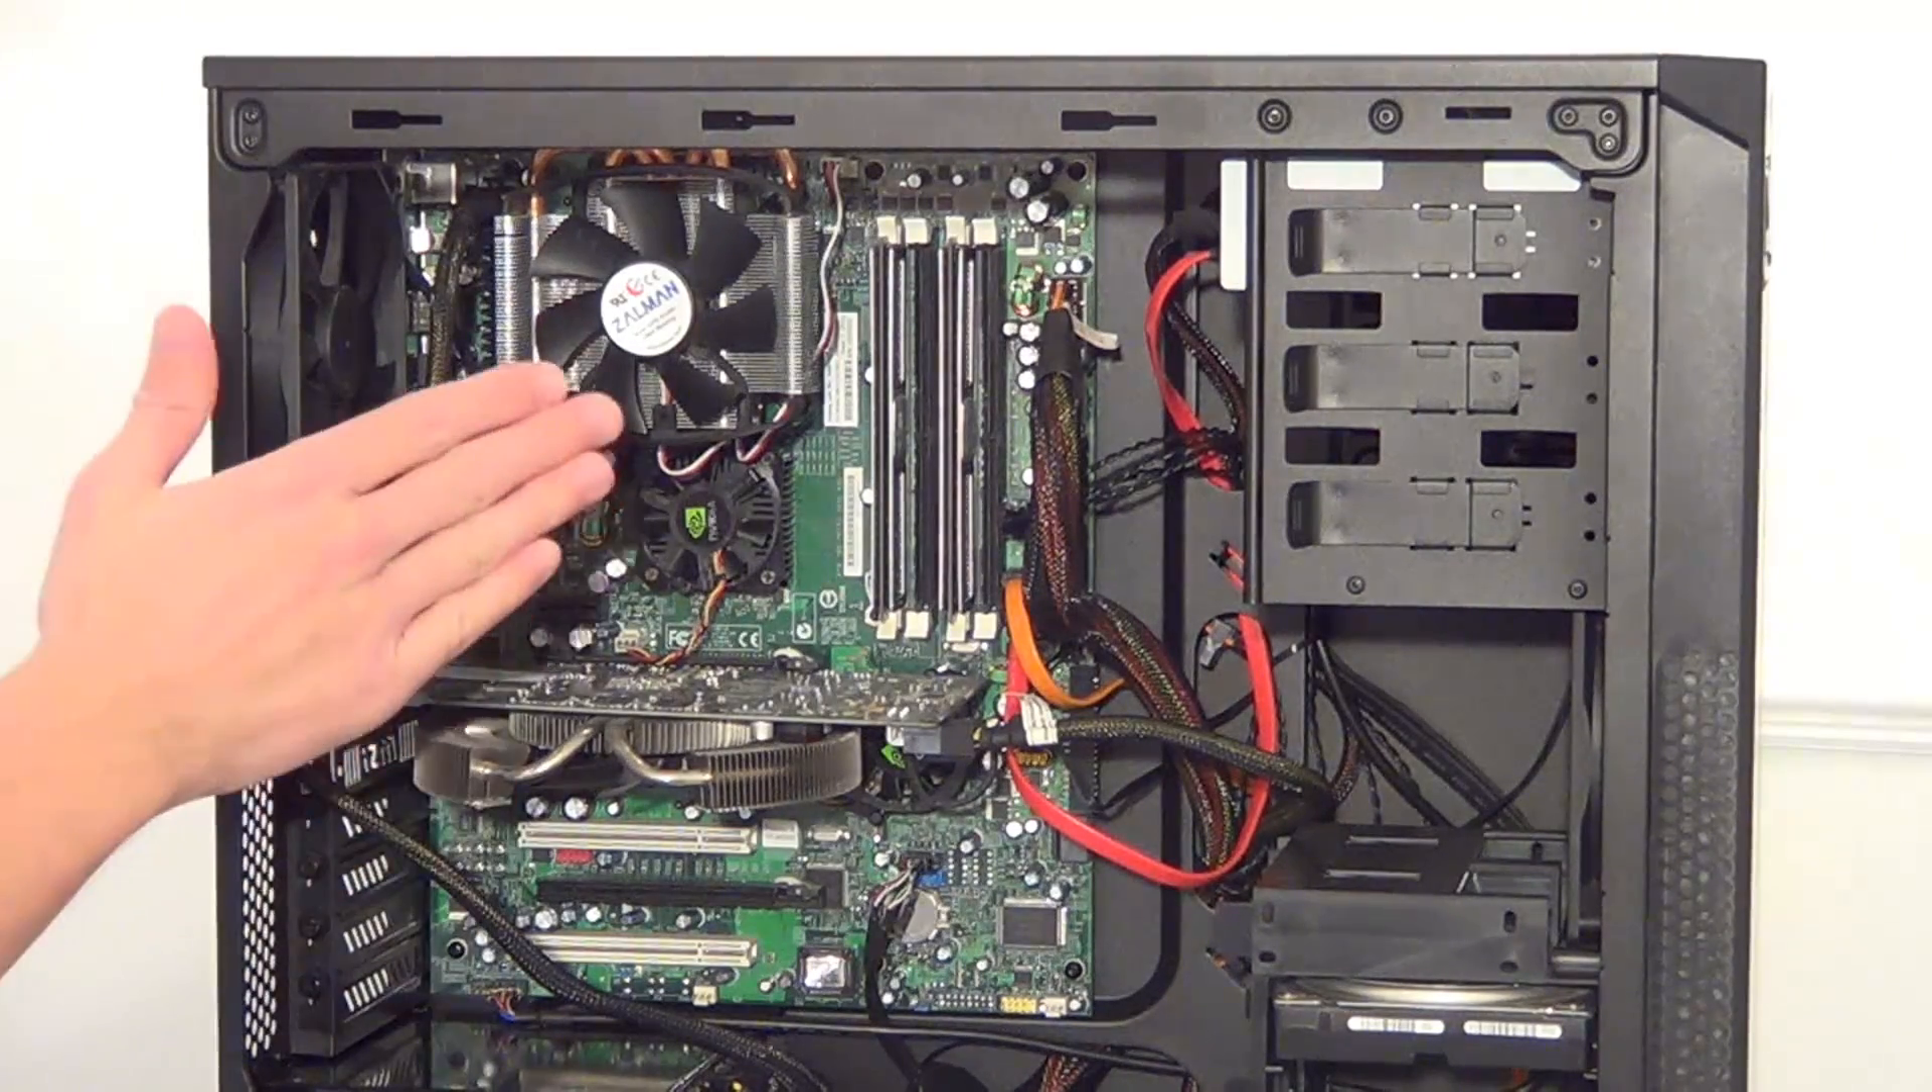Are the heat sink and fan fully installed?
Yes.